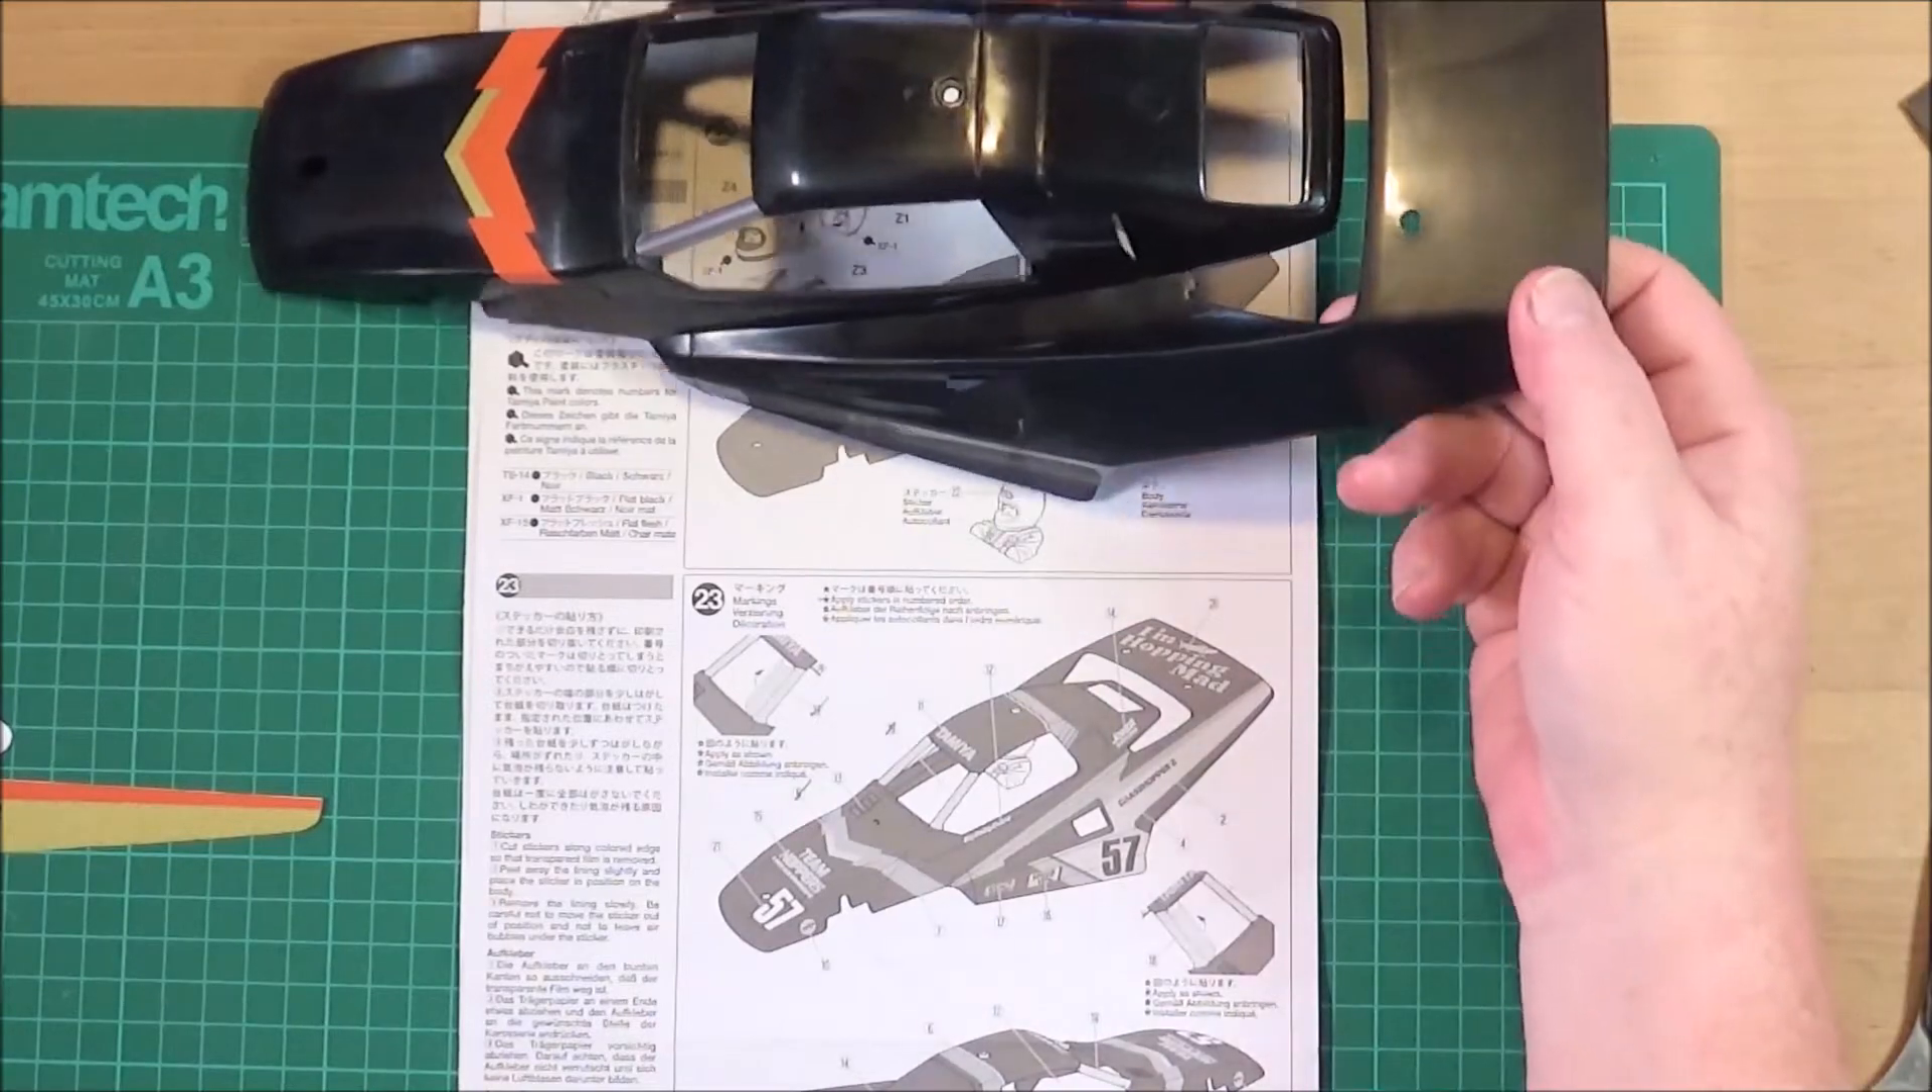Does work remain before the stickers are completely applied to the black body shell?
Yes.